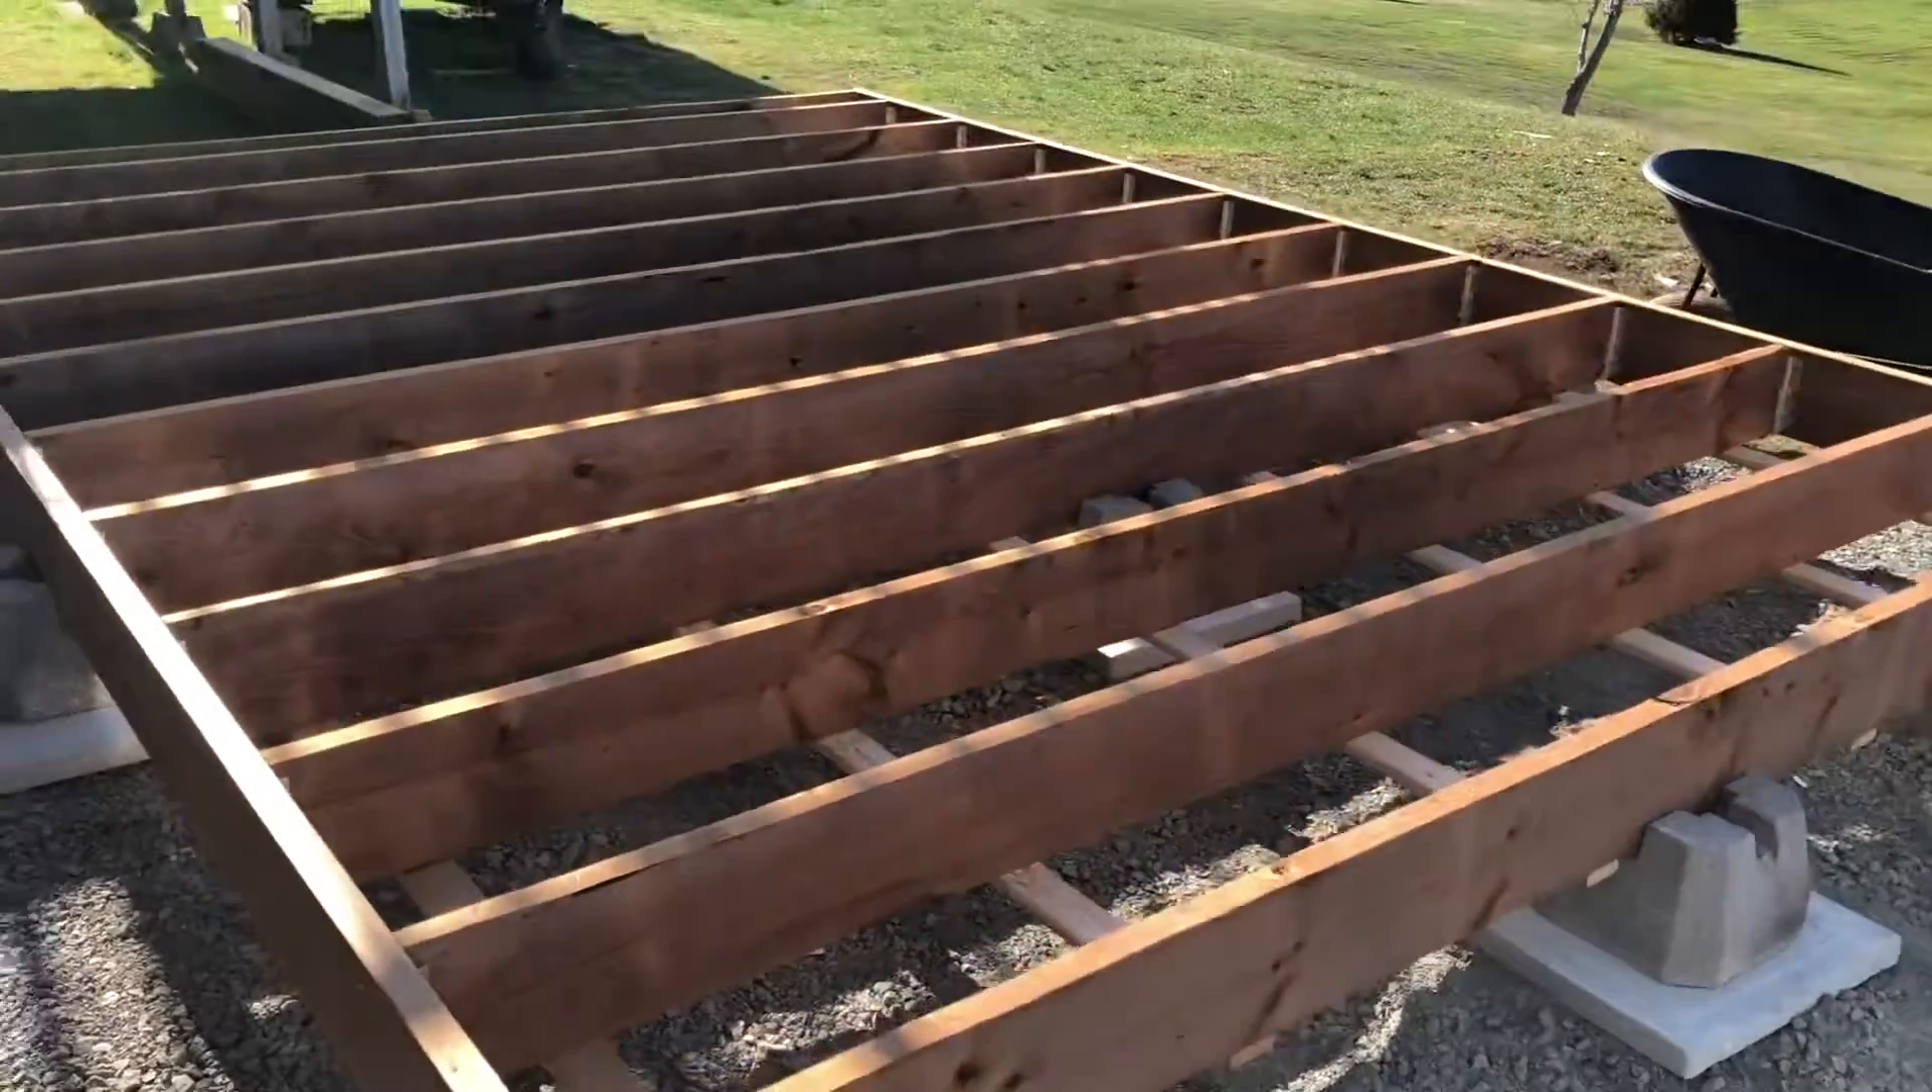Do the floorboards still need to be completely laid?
Yes.